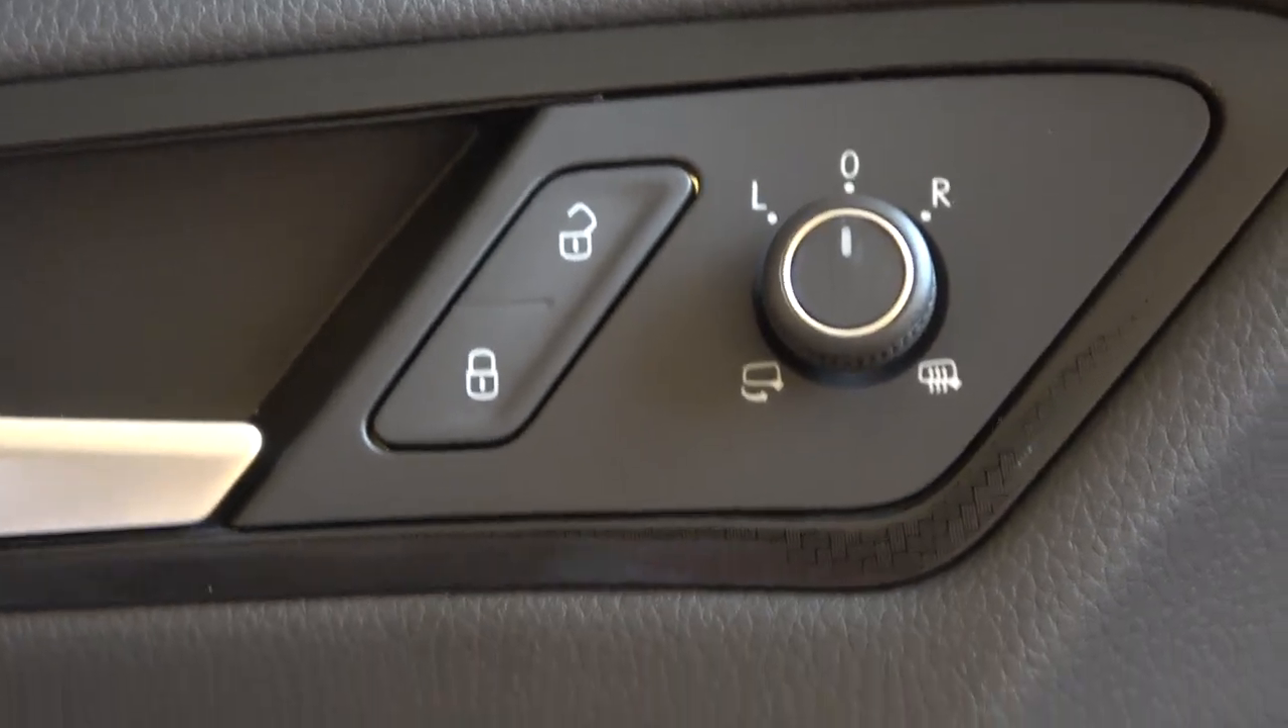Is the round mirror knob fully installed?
Yes.